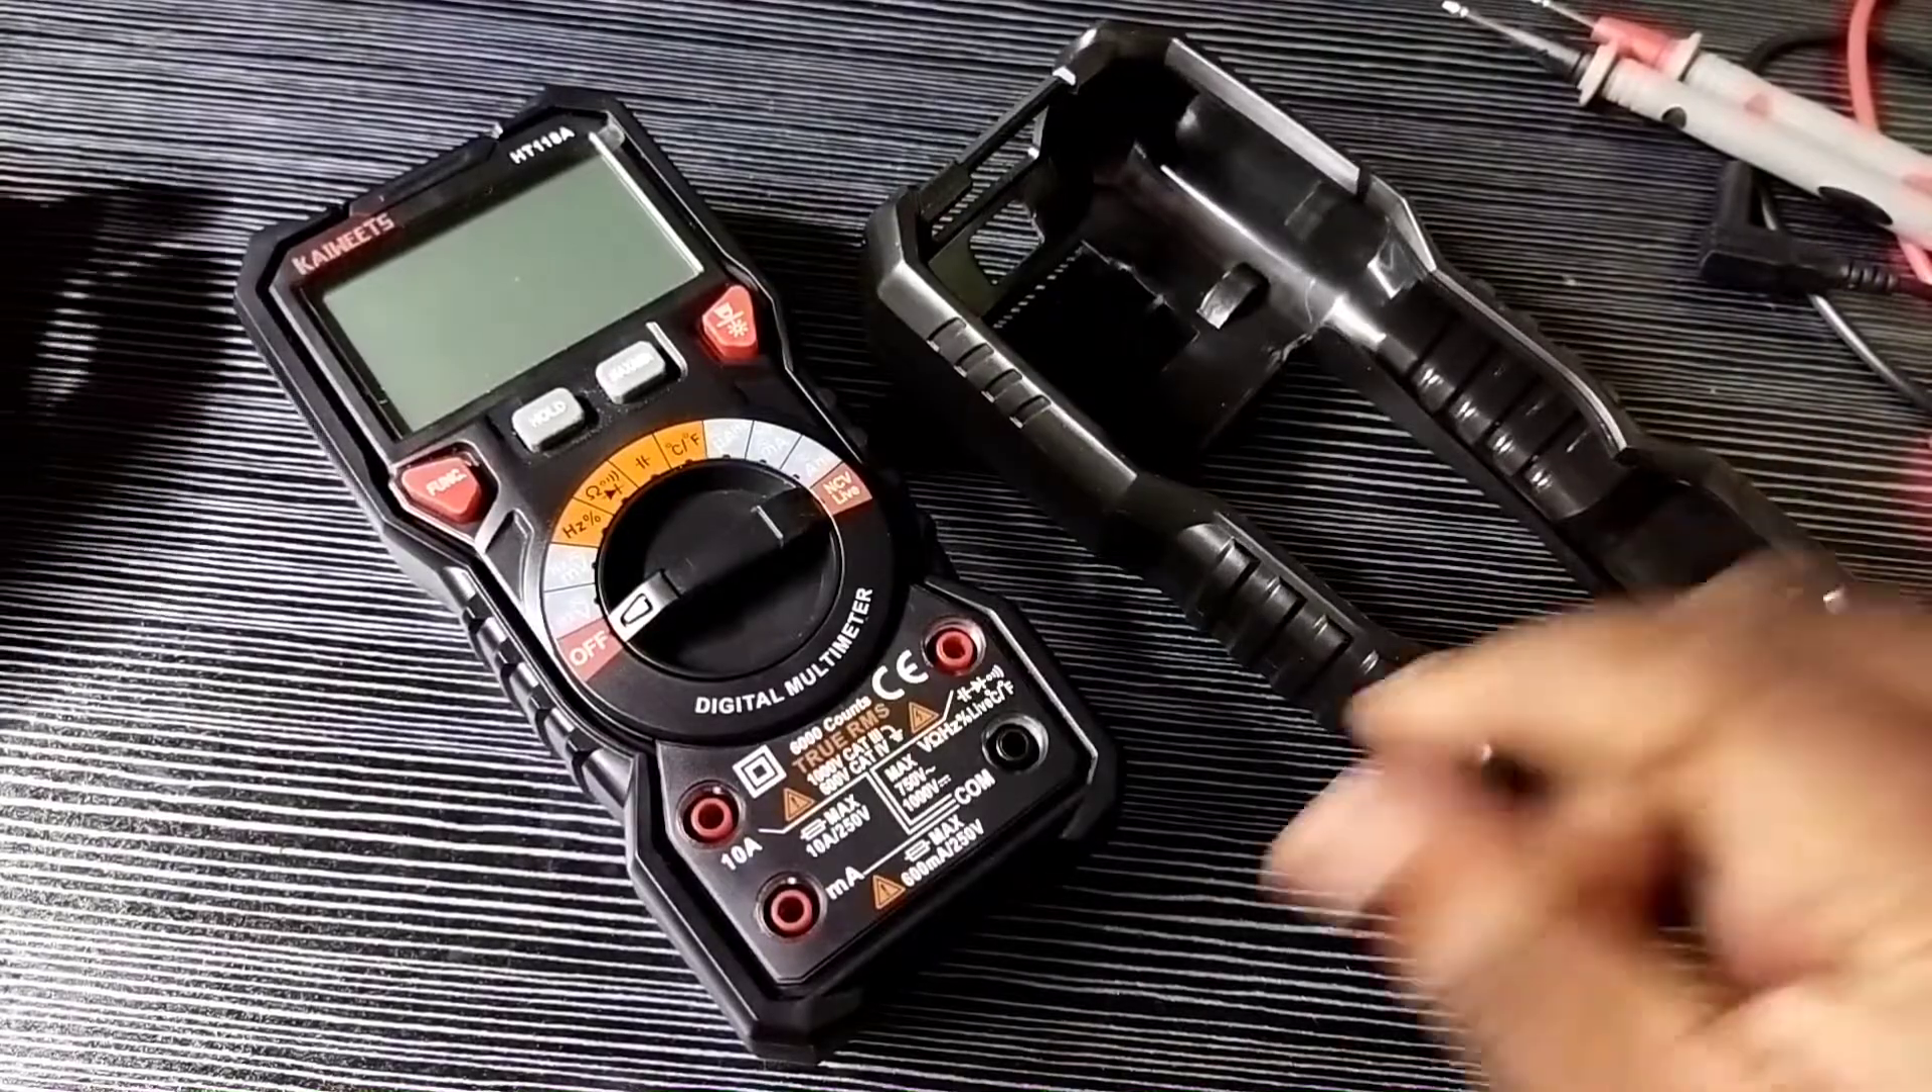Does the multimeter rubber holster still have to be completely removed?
No.